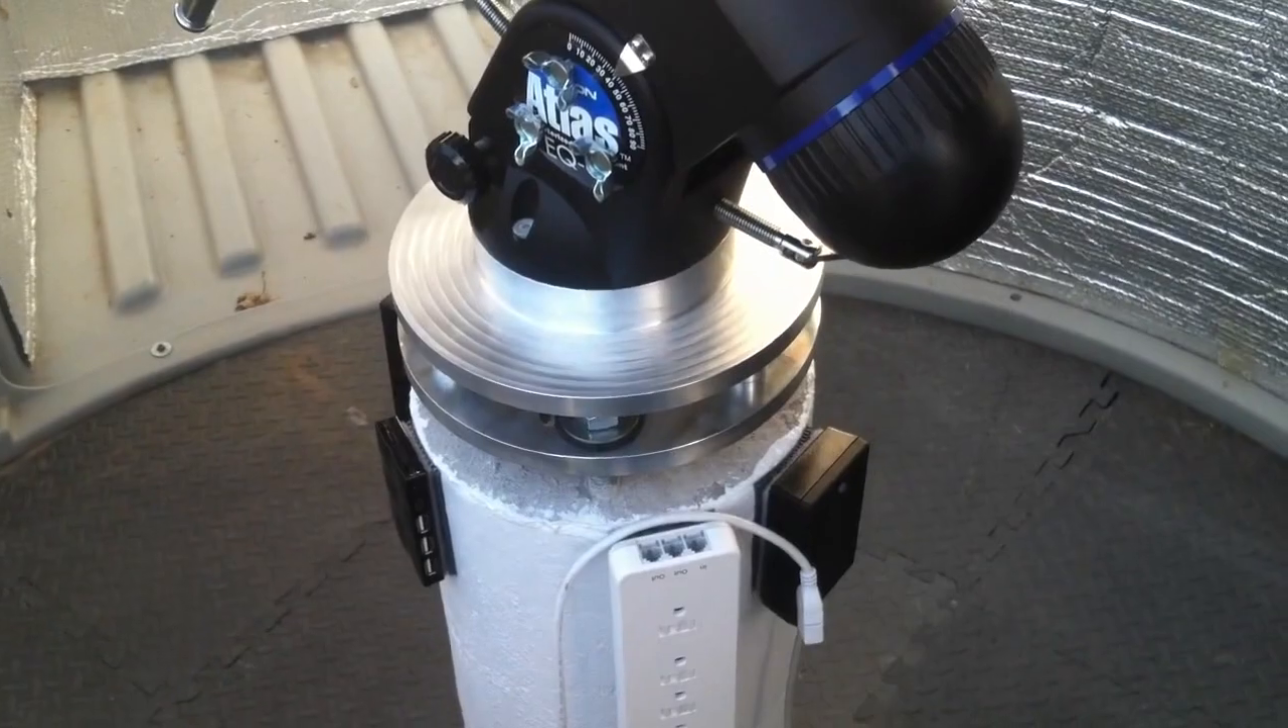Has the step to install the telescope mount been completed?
Yes.